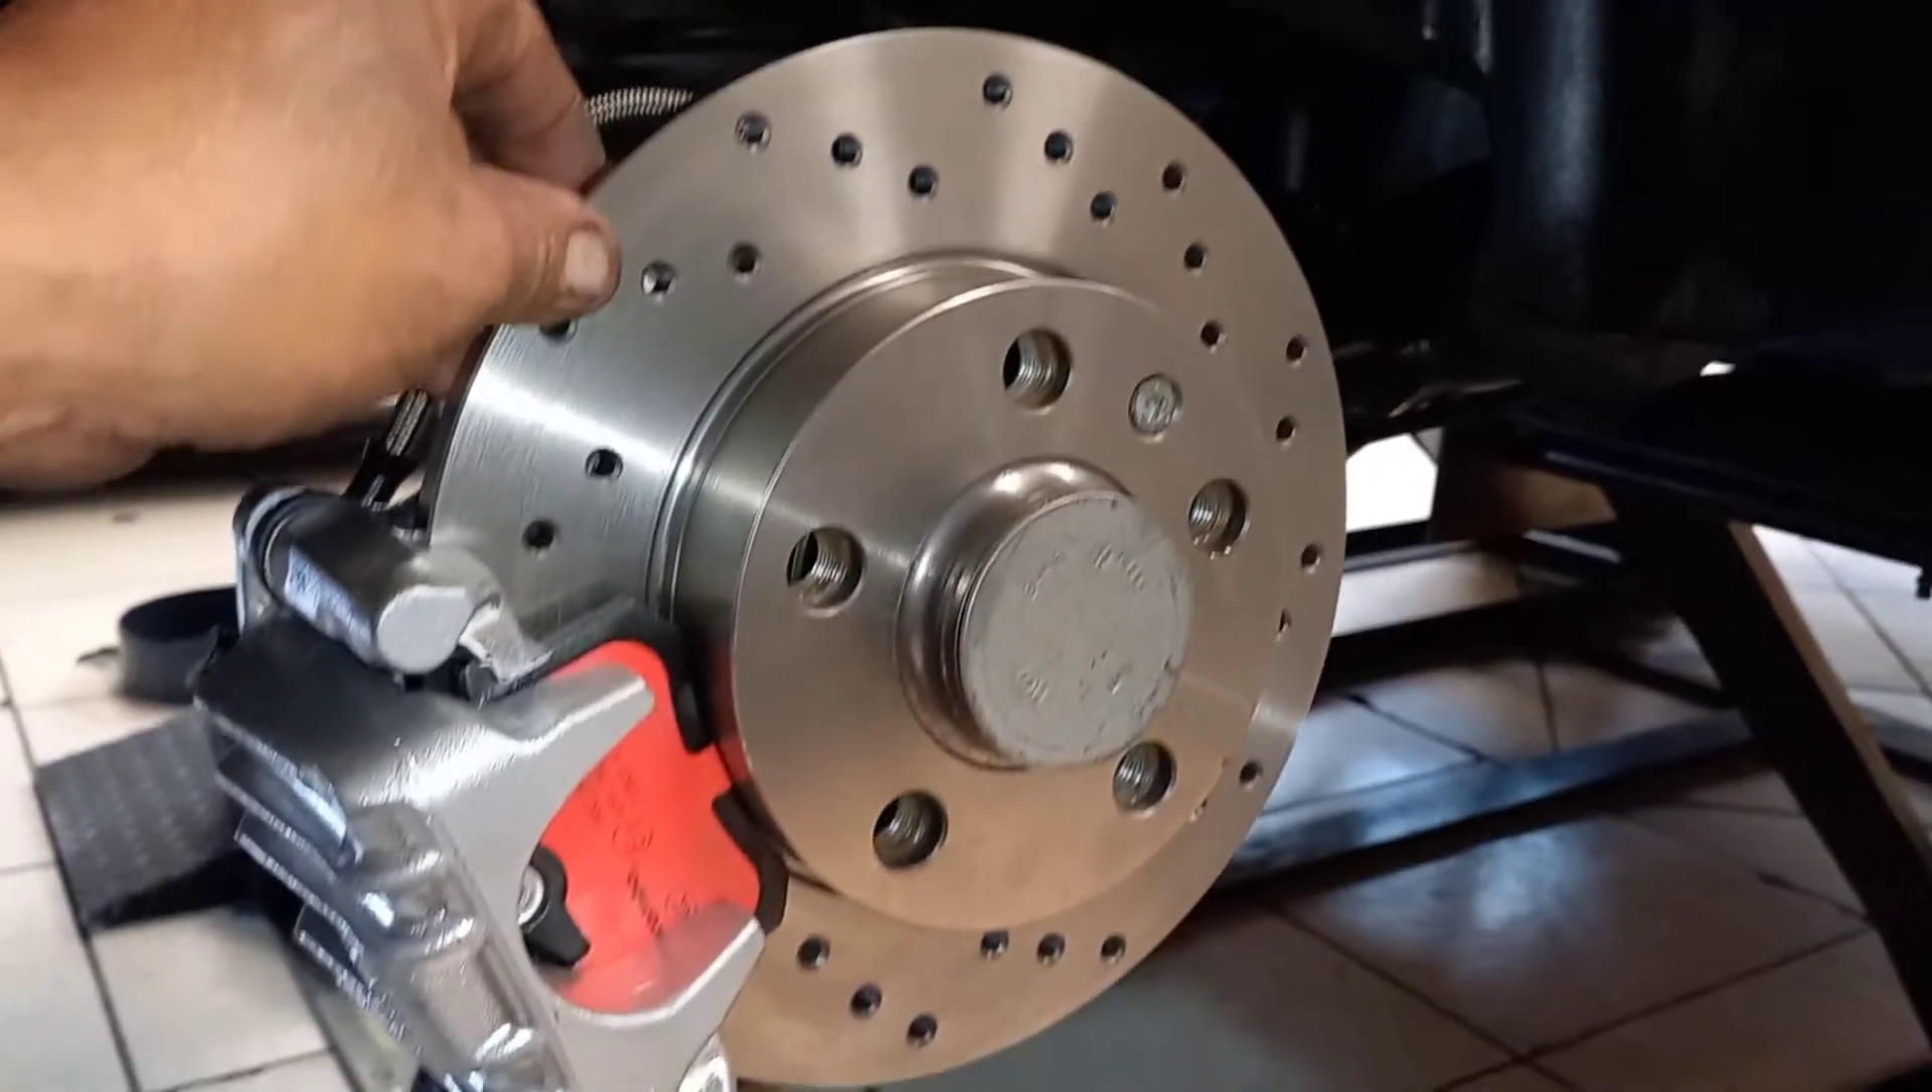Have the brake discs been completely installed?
Yes.